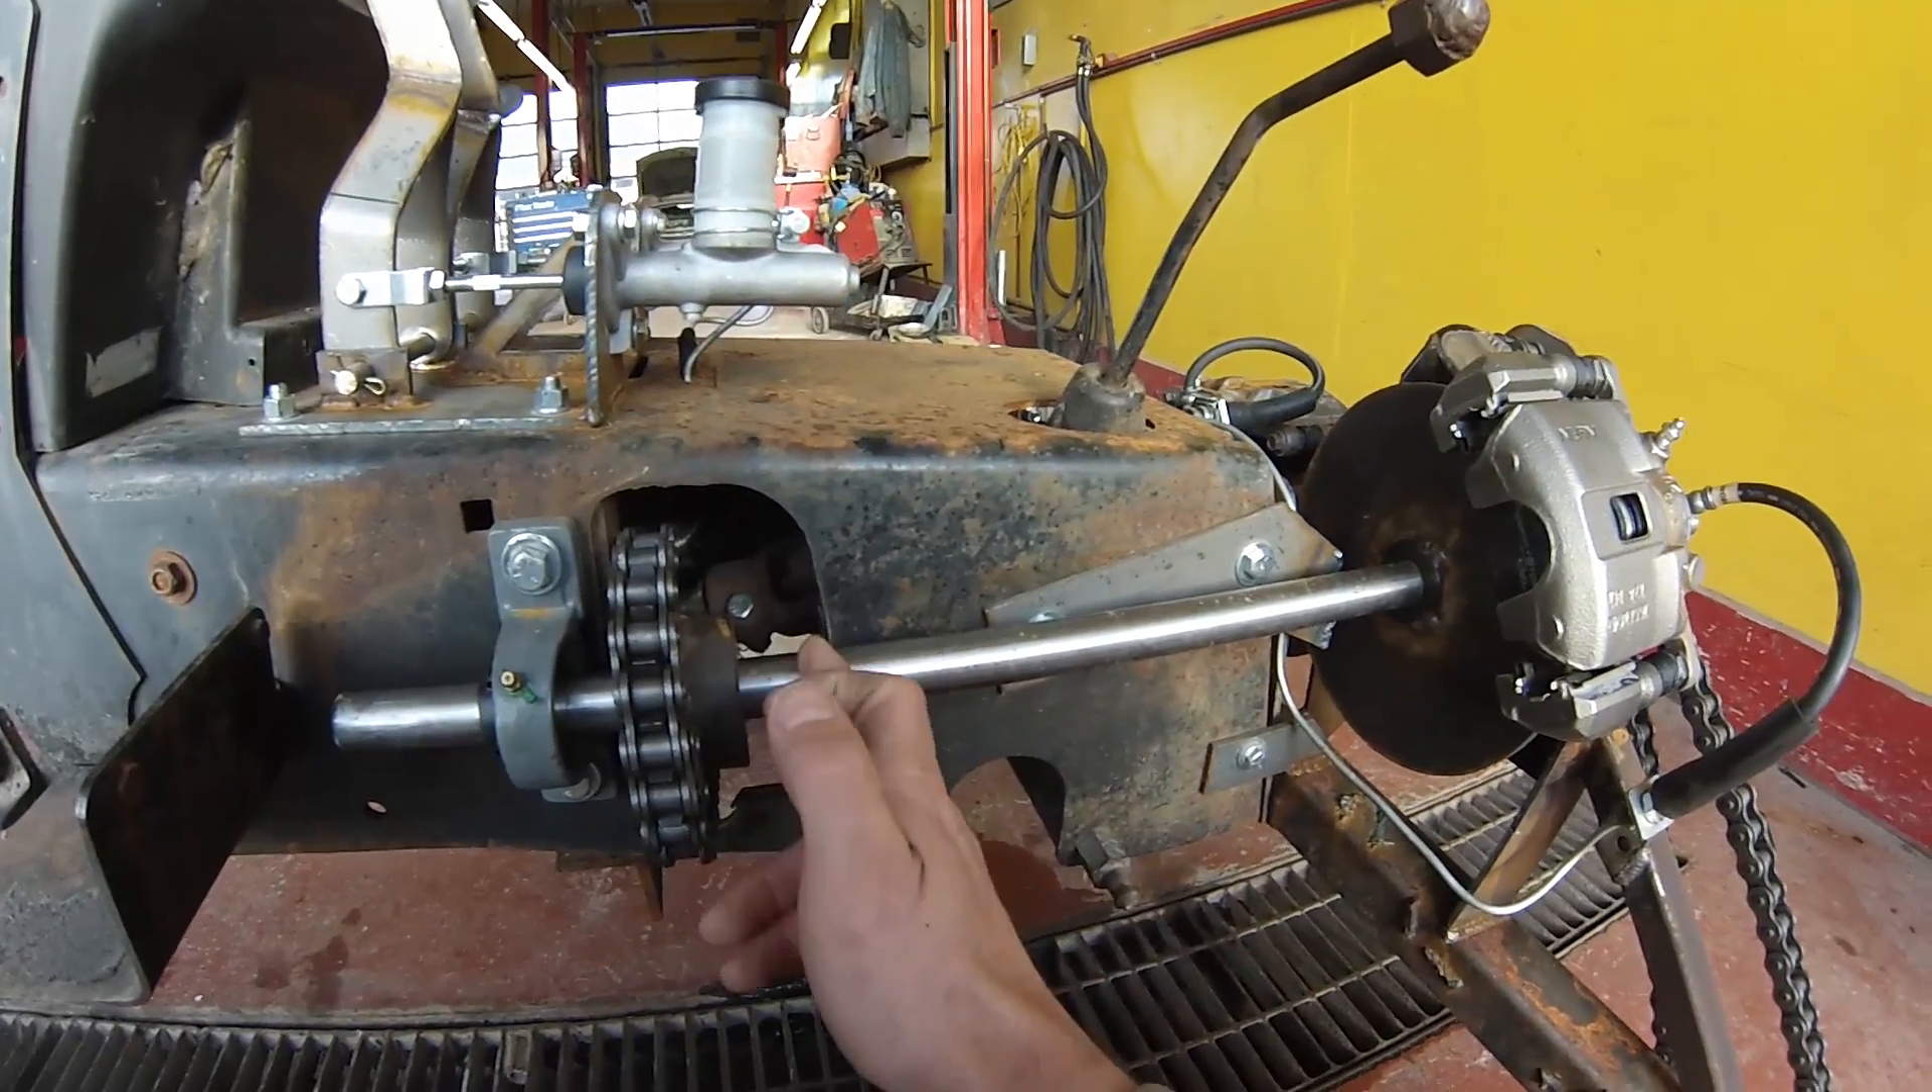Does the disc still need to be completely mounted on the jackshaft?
No.